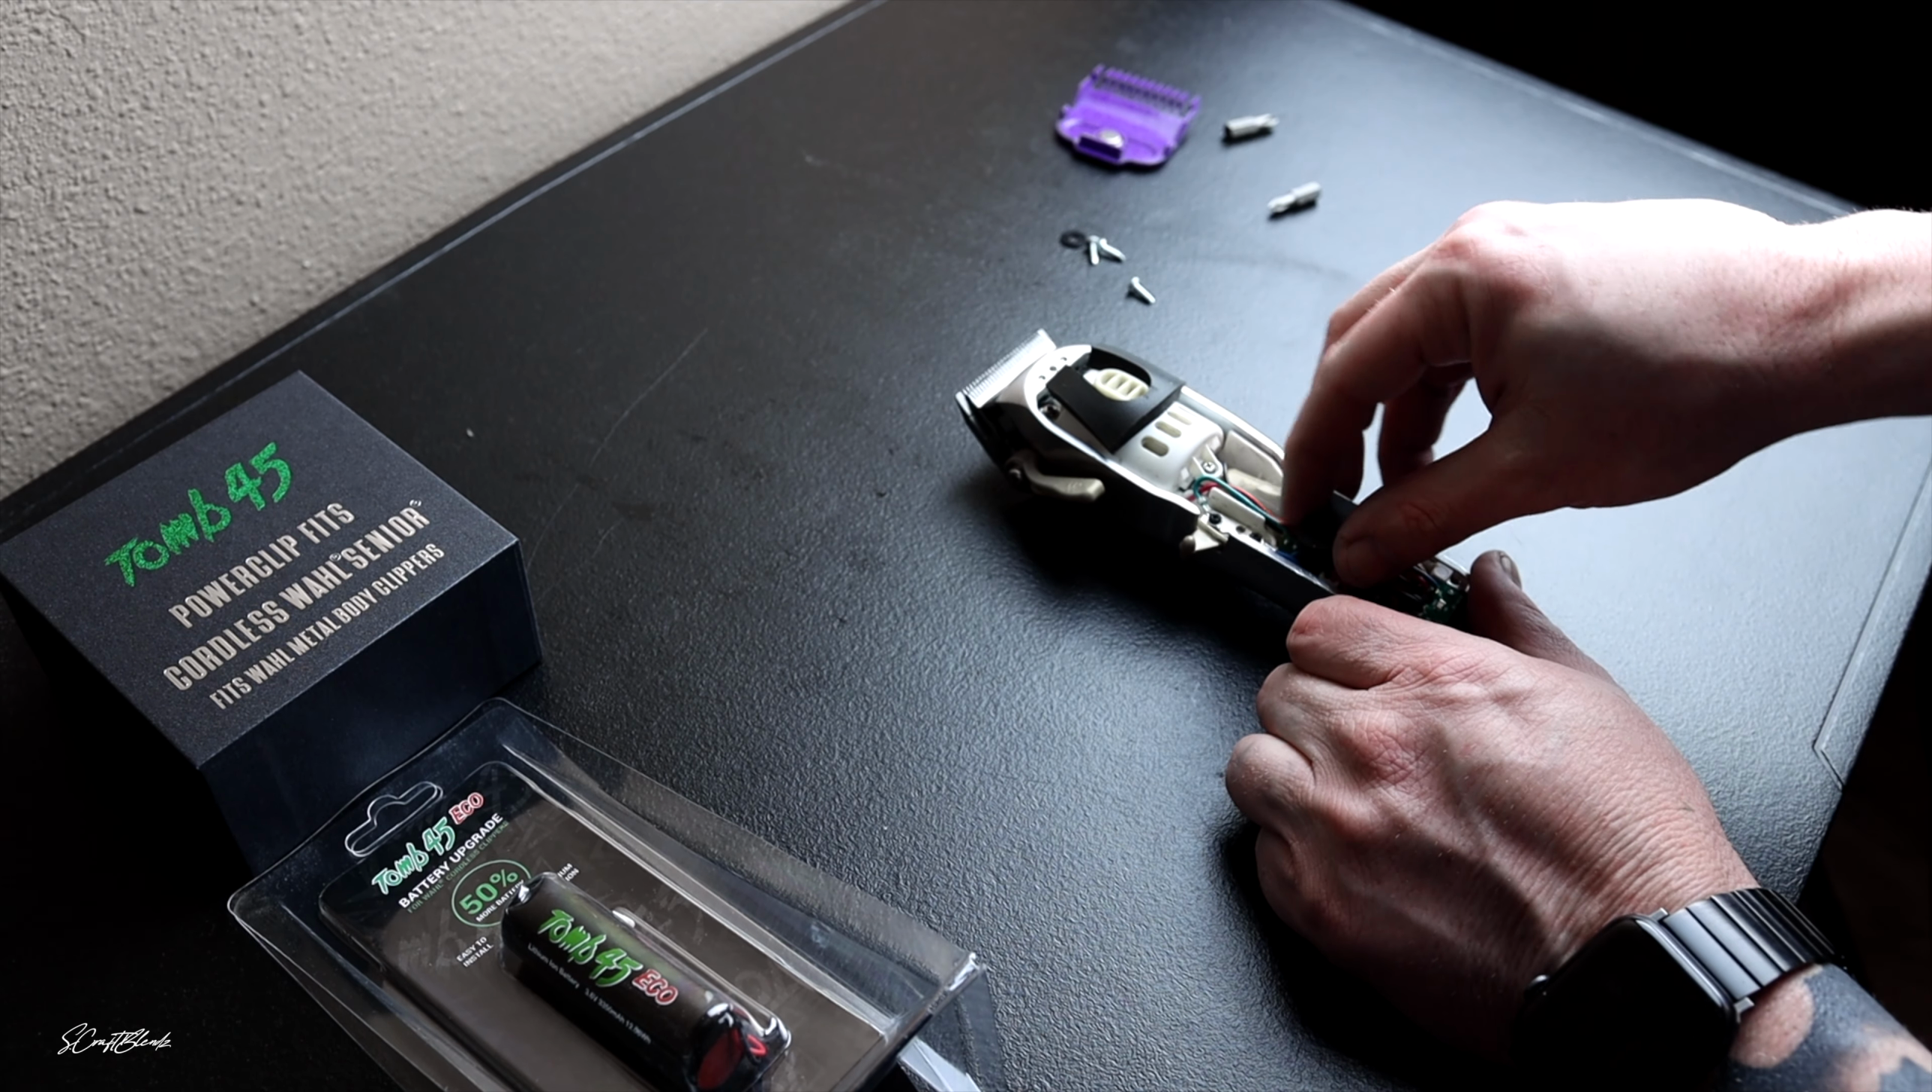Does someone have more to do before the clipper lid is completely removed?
No.